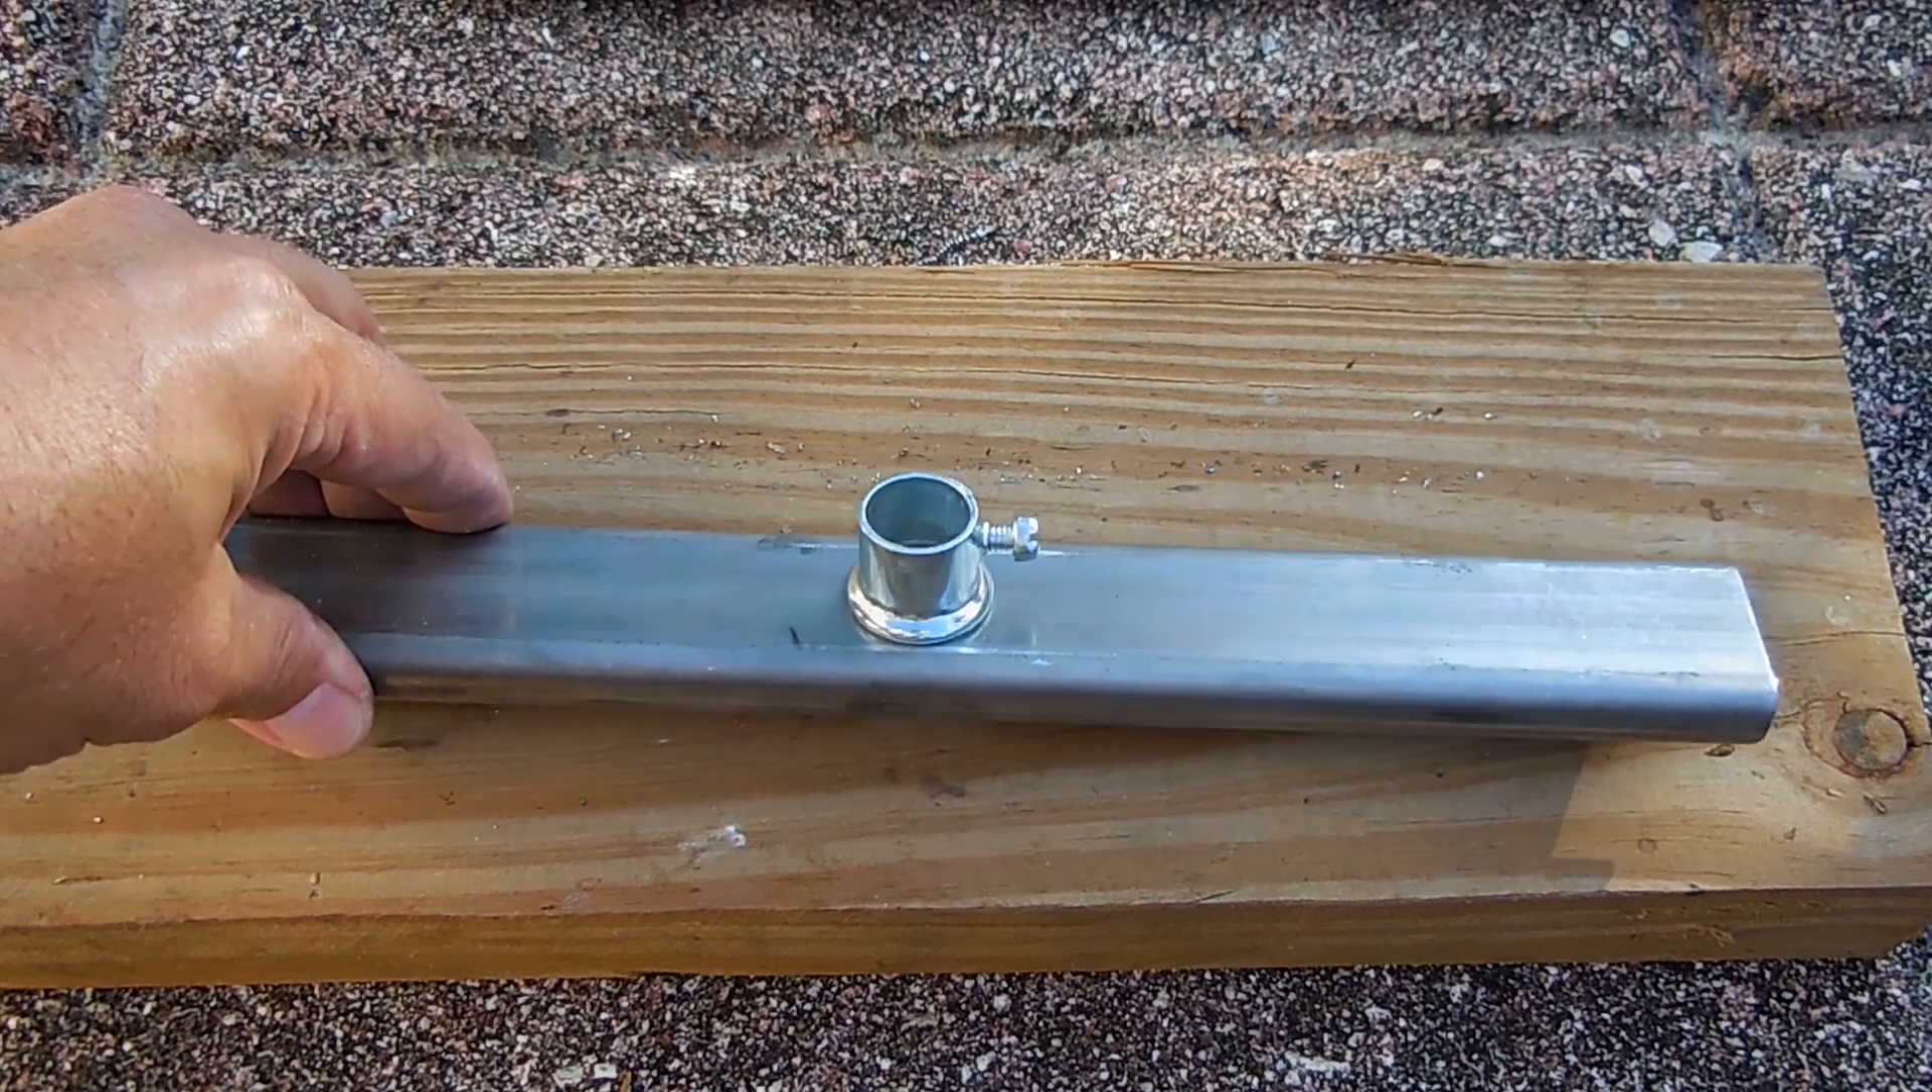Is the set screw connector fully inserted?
Yes.